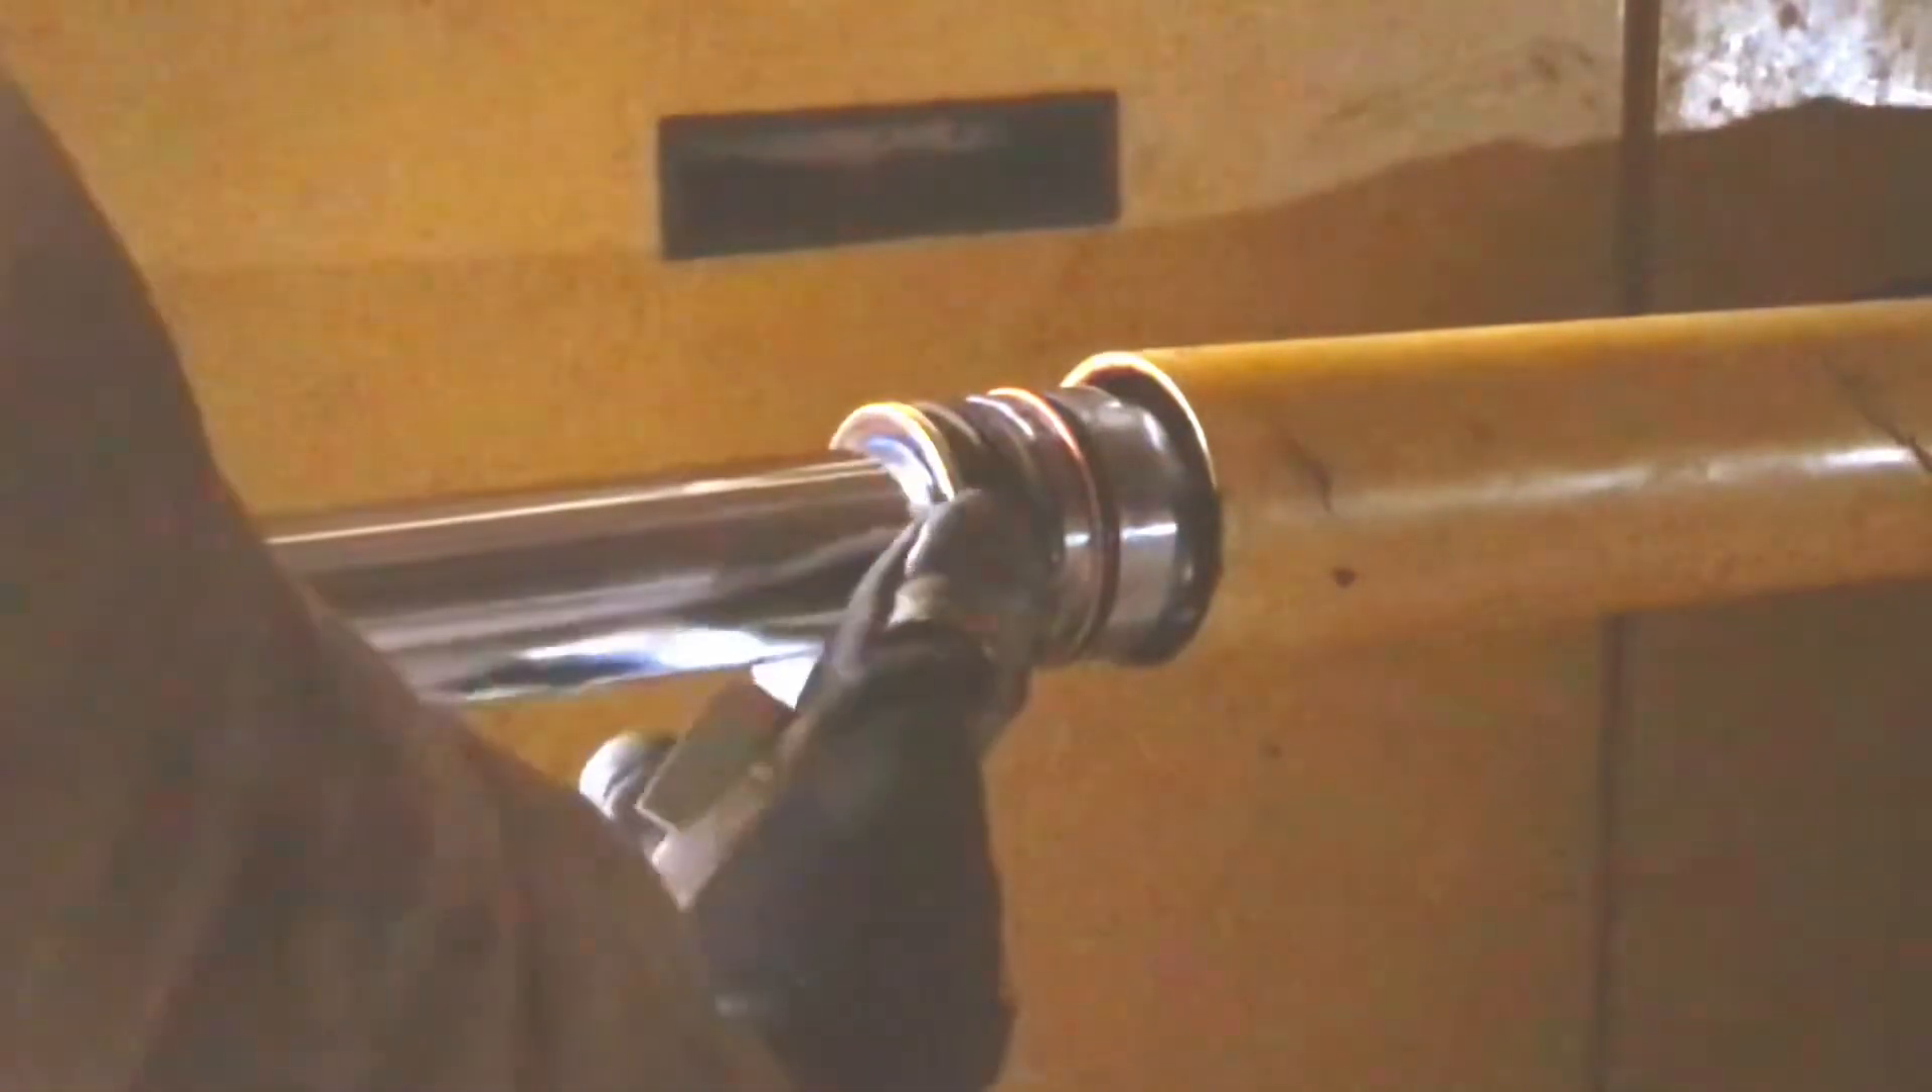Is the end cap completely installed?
No.